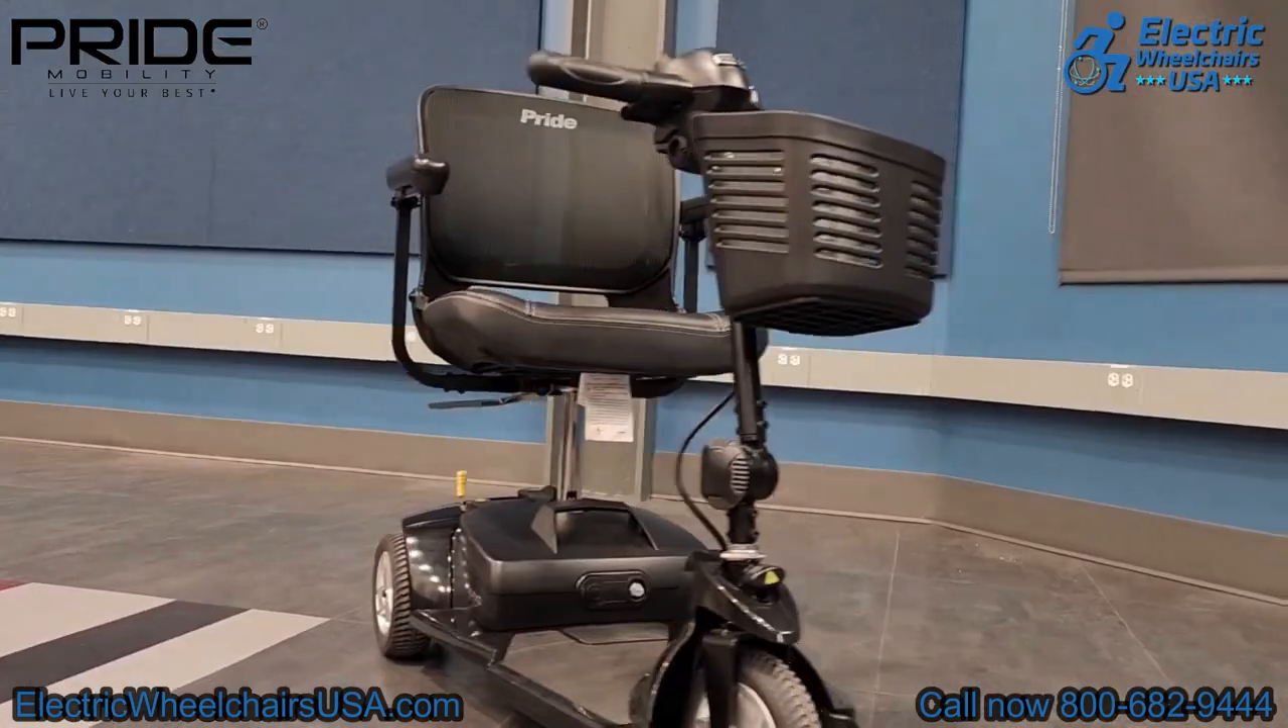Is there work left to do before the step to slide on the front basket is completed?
No.